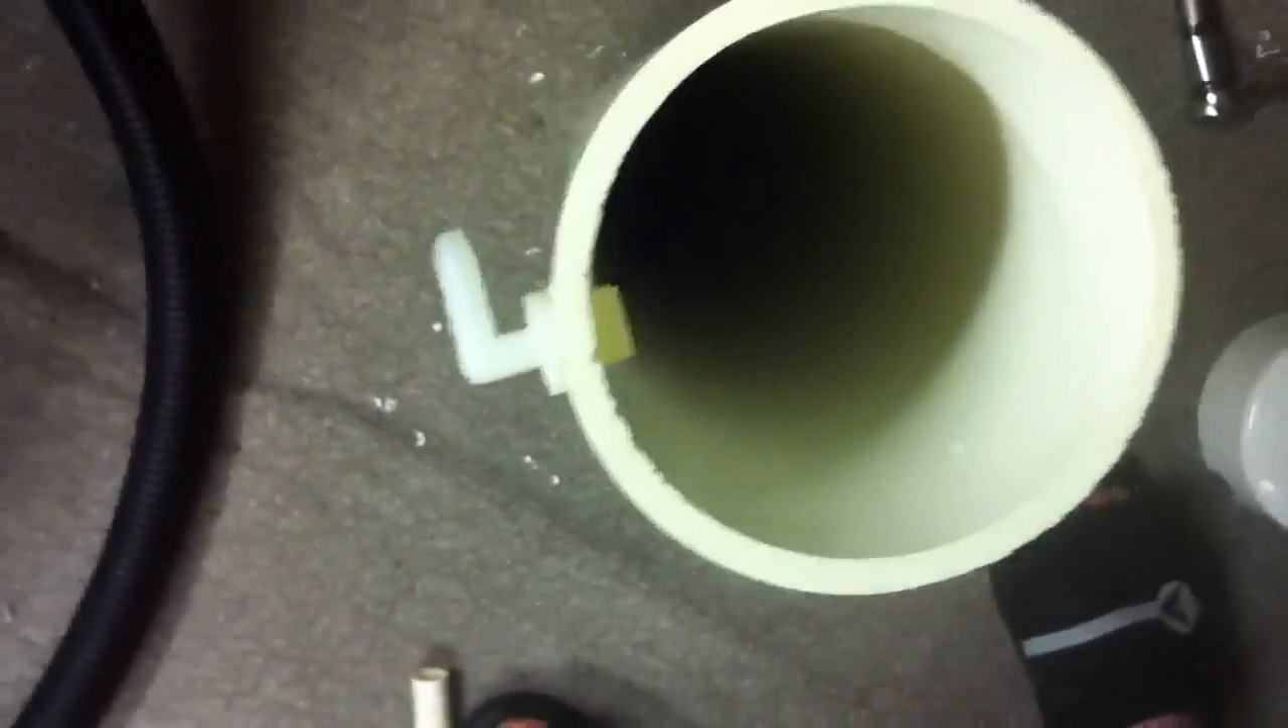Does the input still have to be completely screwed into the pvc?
No.